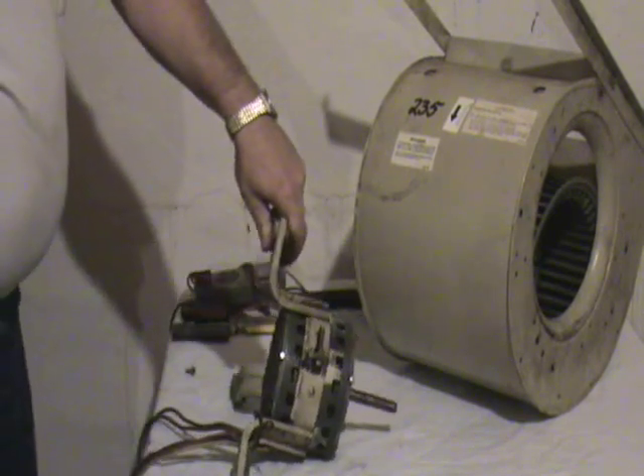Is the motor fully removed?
Yes.